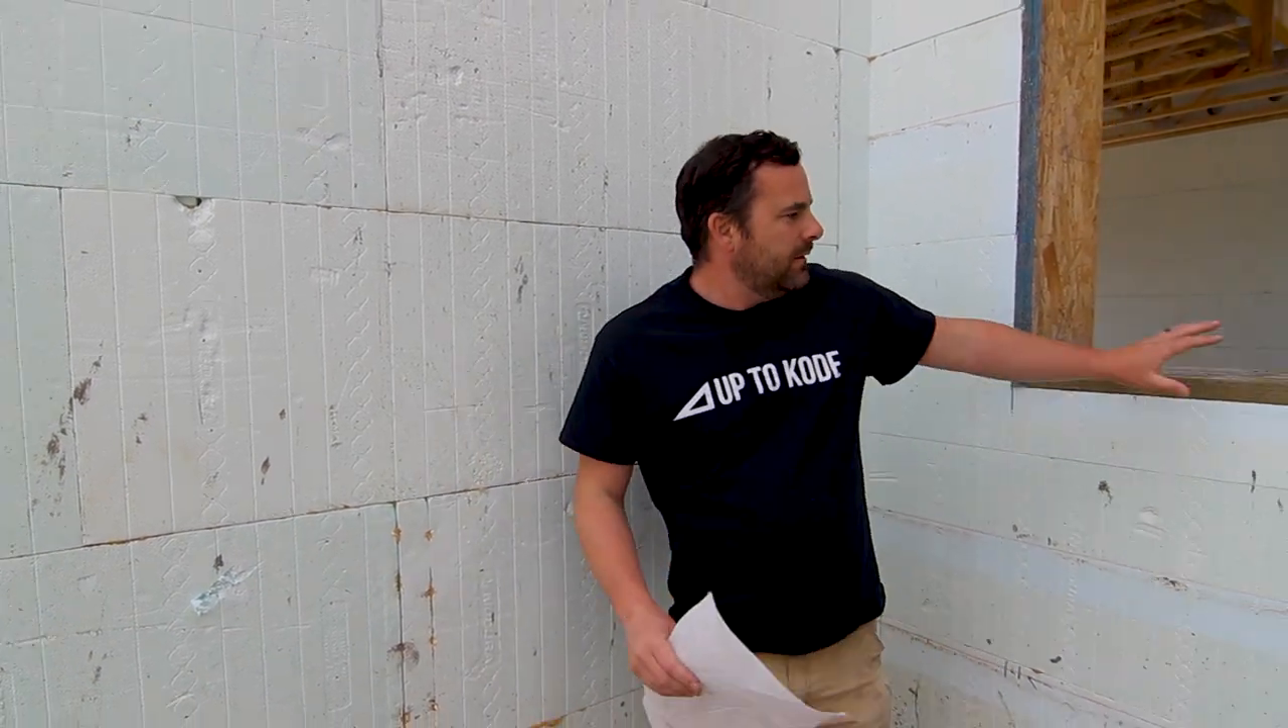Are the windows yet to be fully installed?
Yes.